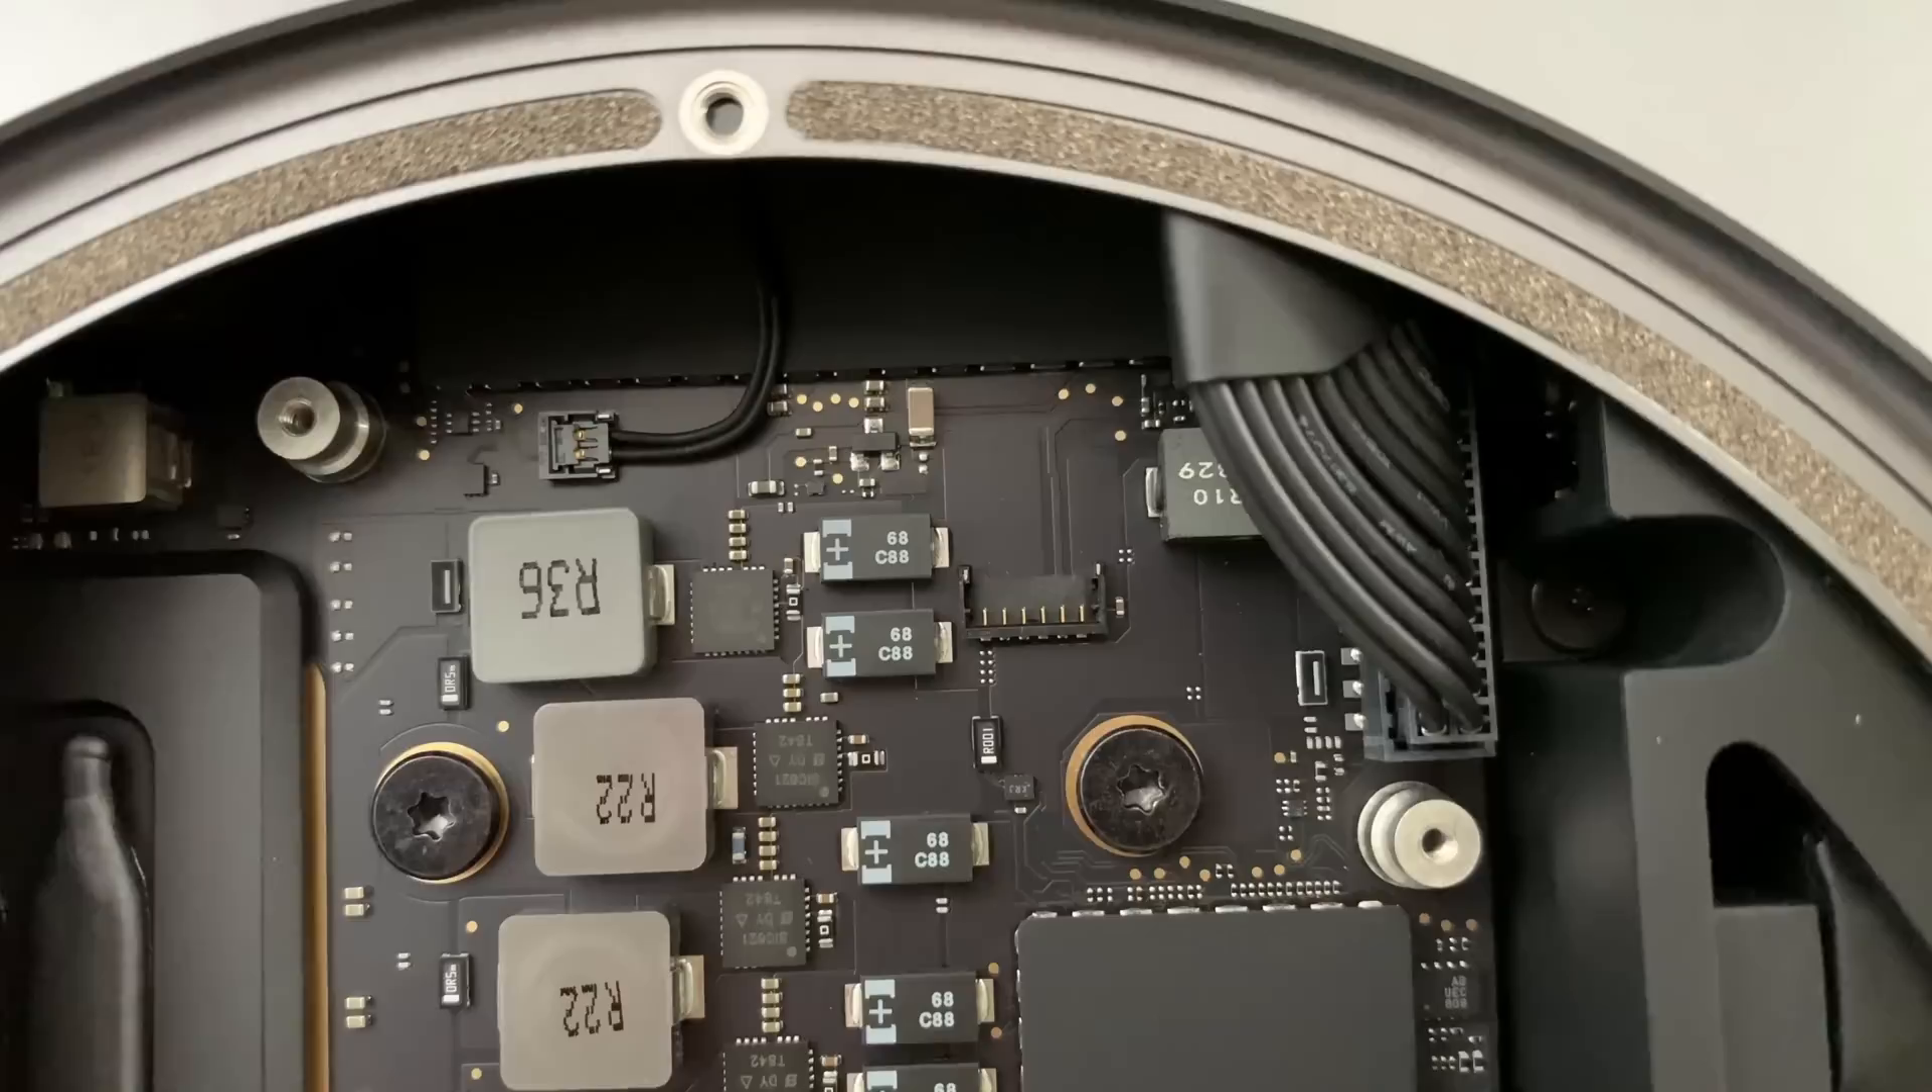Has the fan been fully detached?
Yes.